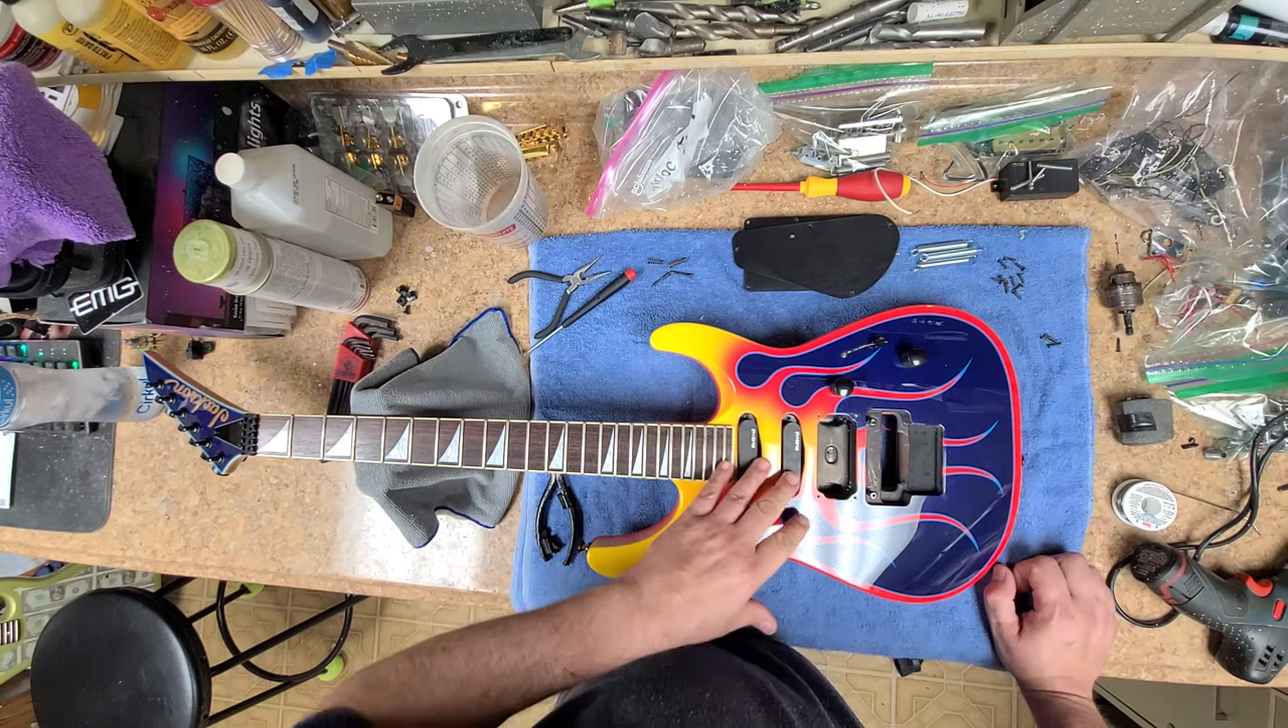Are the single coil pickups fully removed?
No.